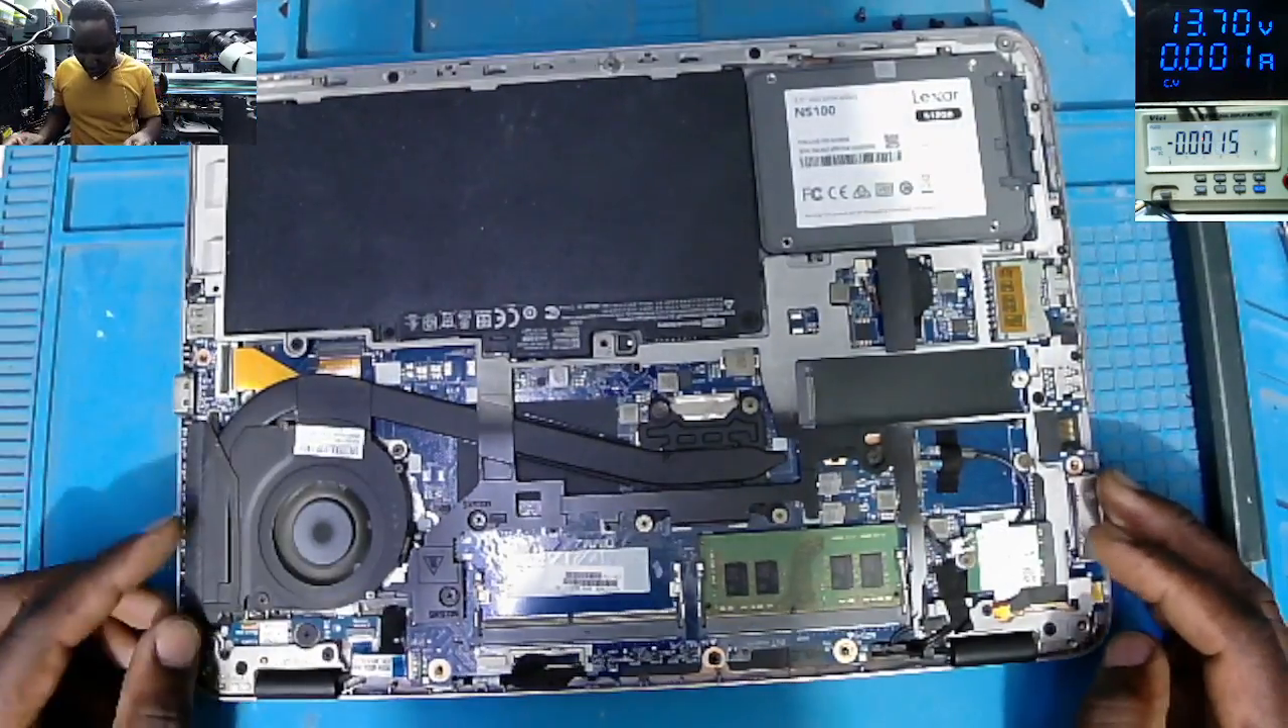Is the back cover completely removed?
Yes.